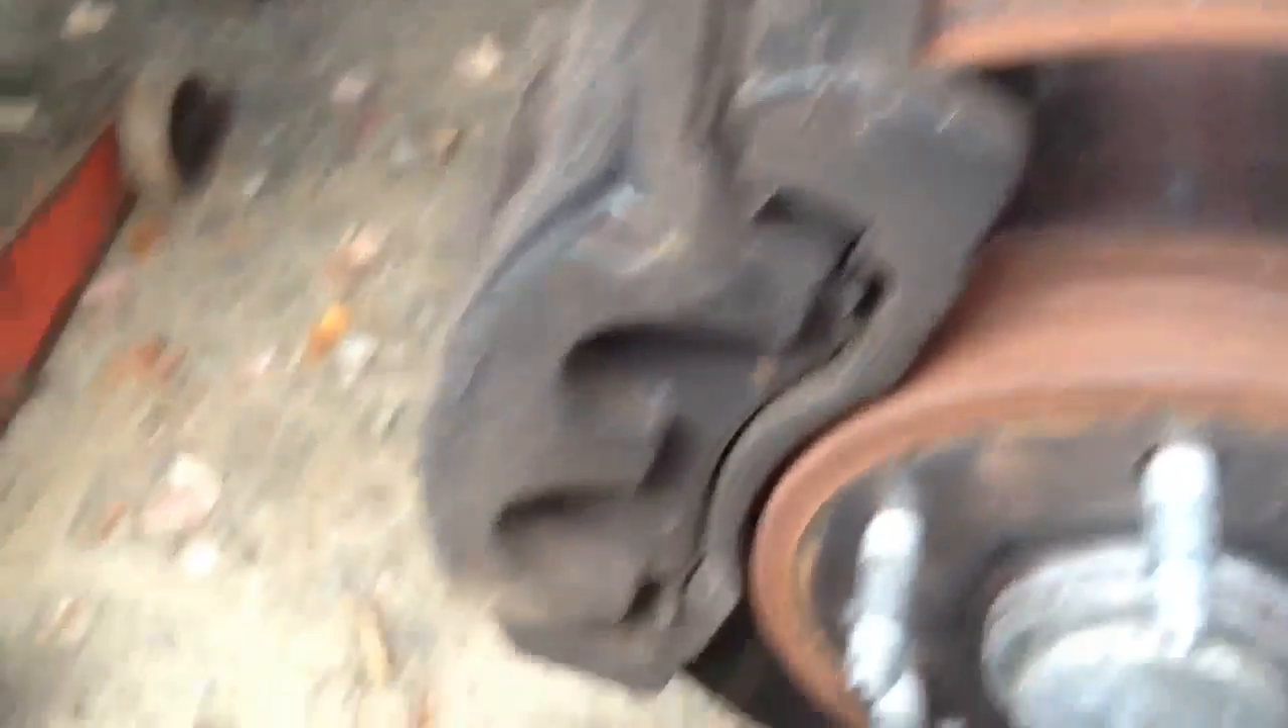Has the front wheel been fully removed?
Yes.